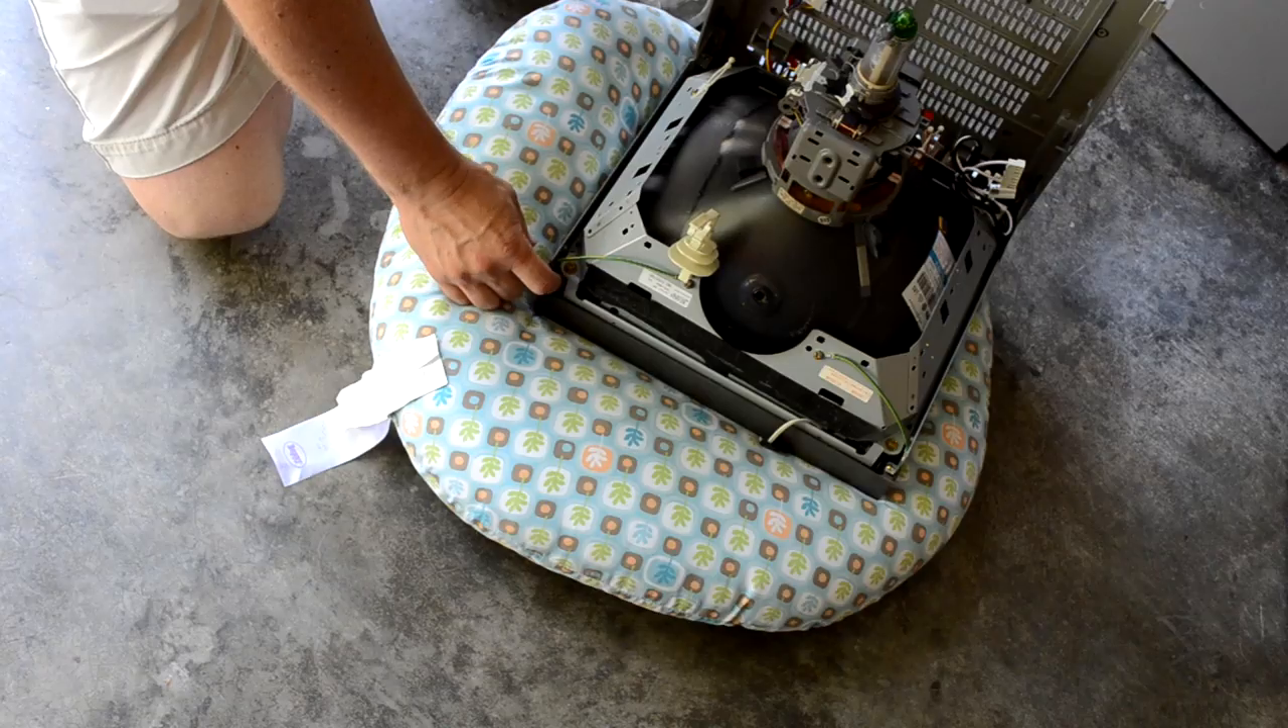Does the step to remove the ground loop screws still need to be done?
Yes.